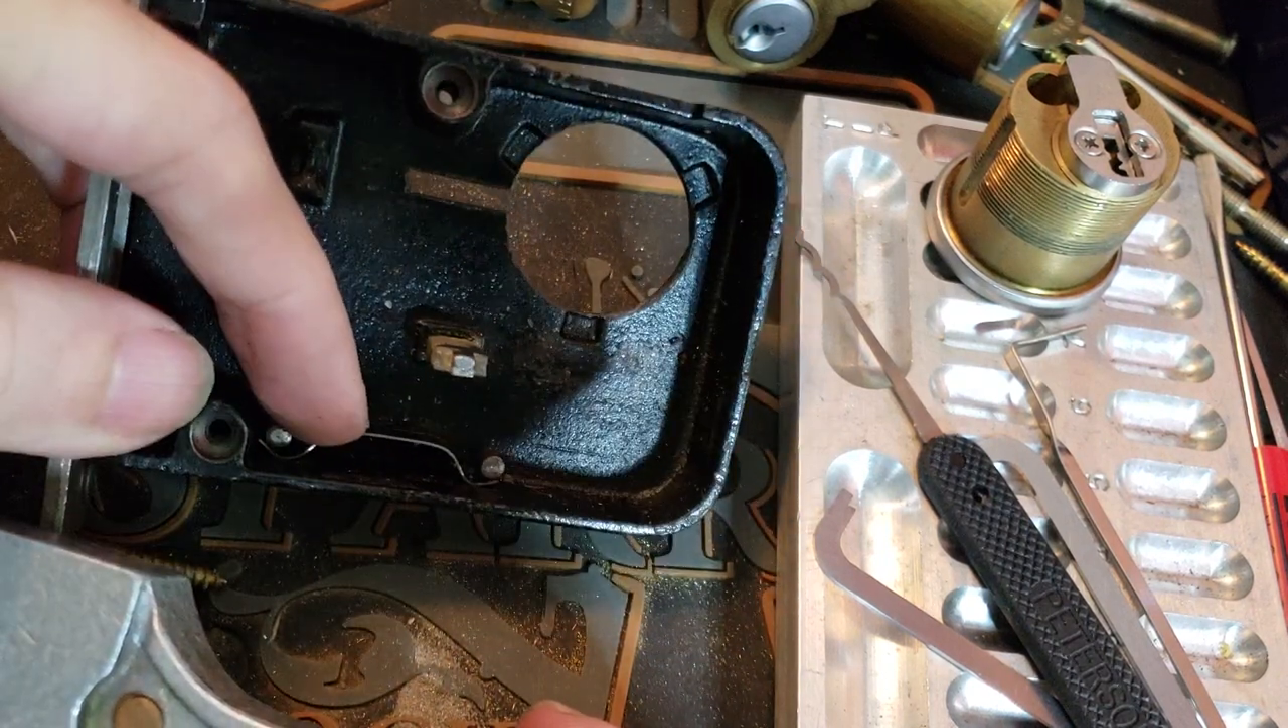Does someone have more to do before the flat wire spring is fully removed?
Yes.